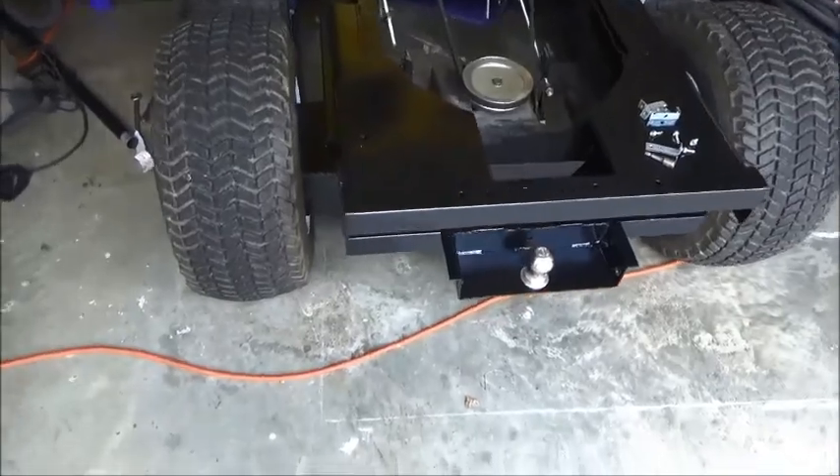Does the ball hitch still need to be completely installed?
No.